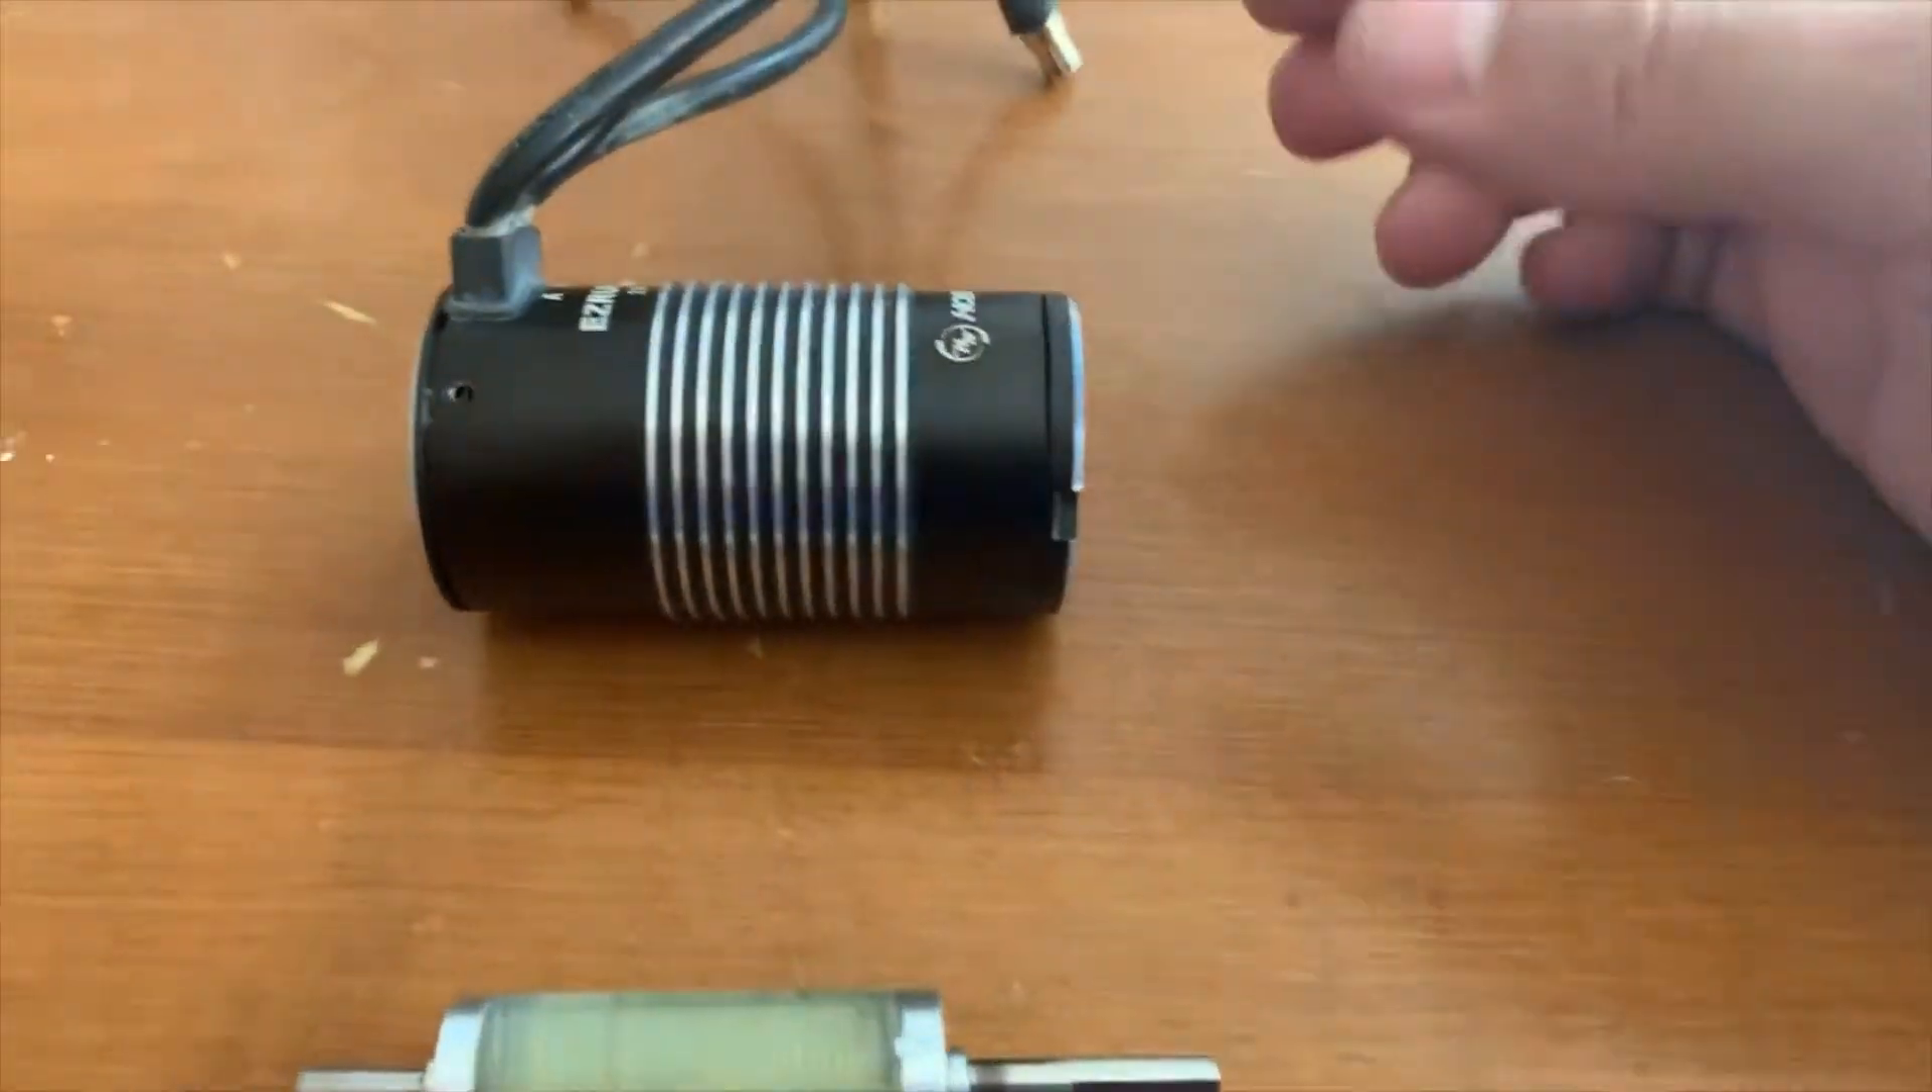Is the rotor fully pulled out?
Yes.